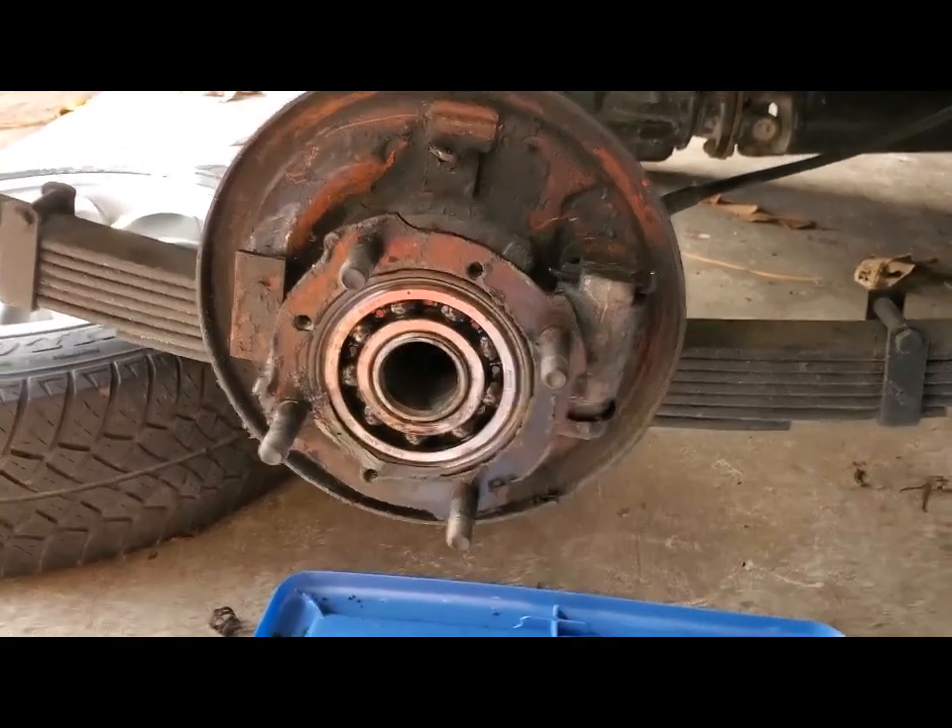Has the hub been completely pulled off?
No.